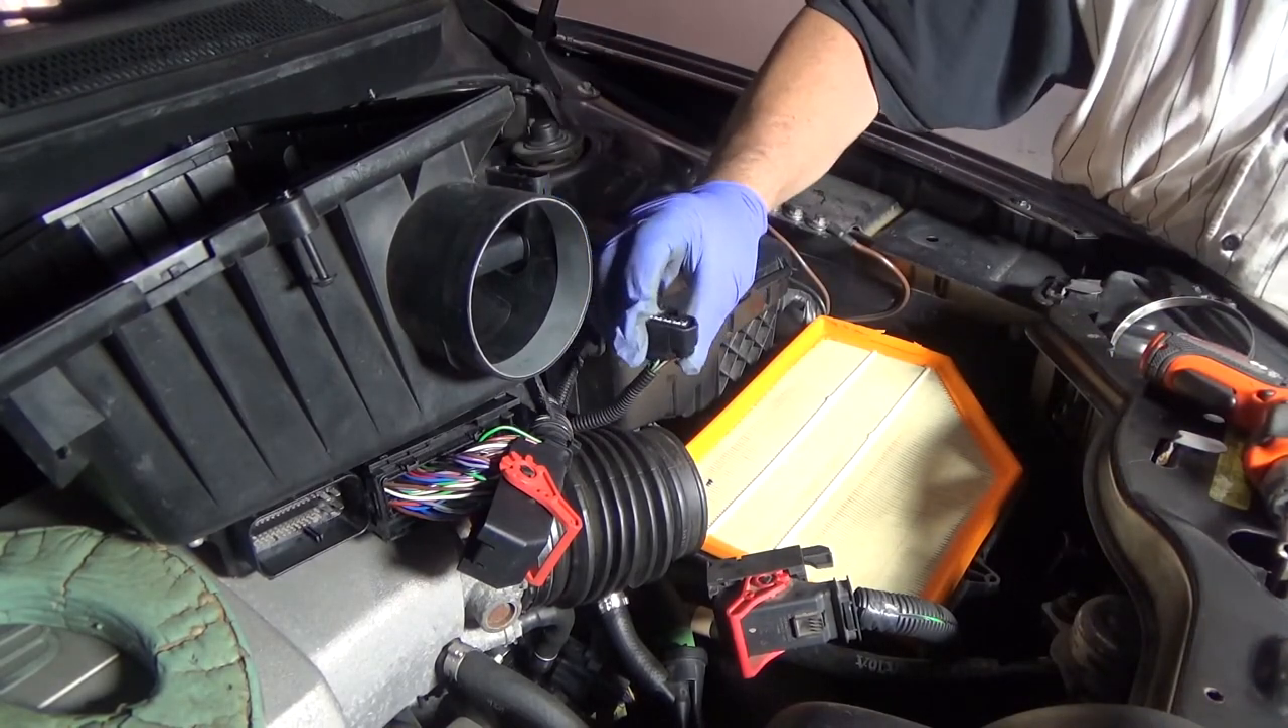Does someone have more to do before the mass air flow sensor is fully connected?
Yes.